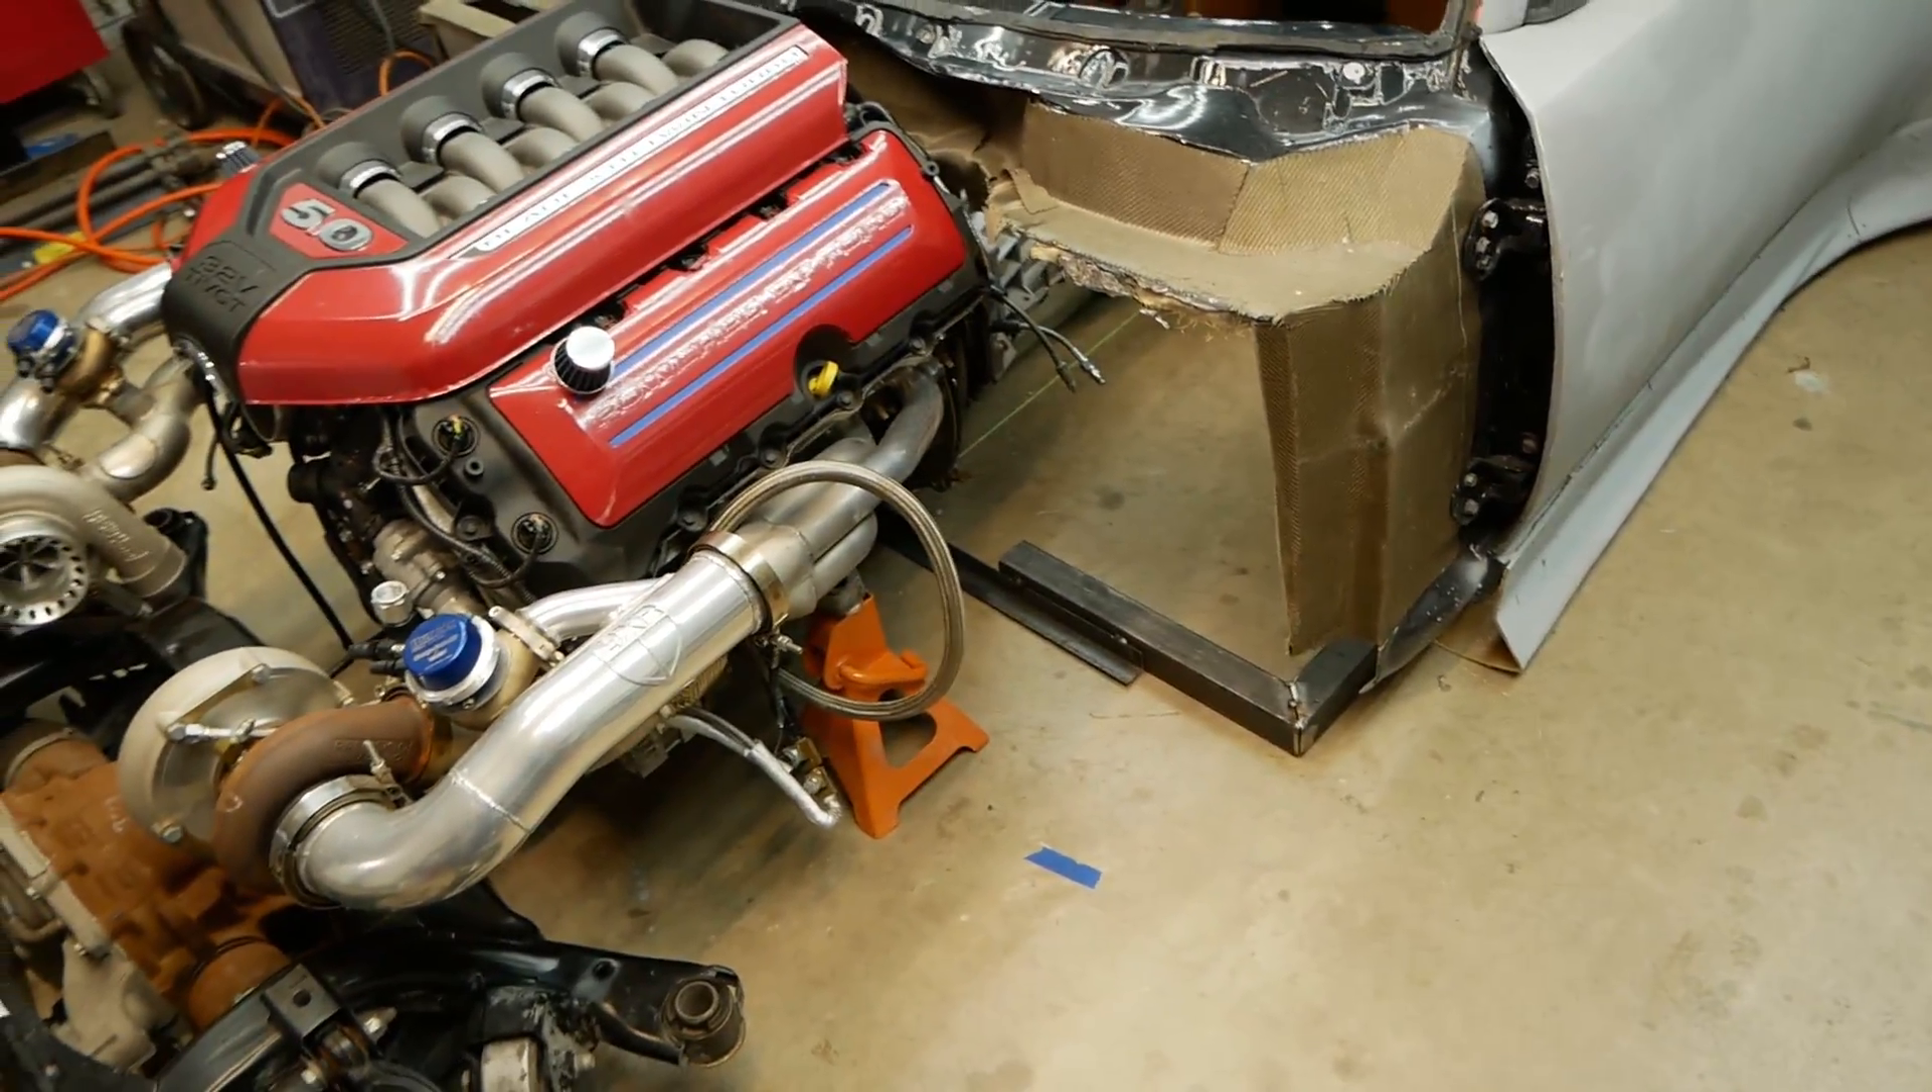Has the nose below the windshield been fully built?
No.